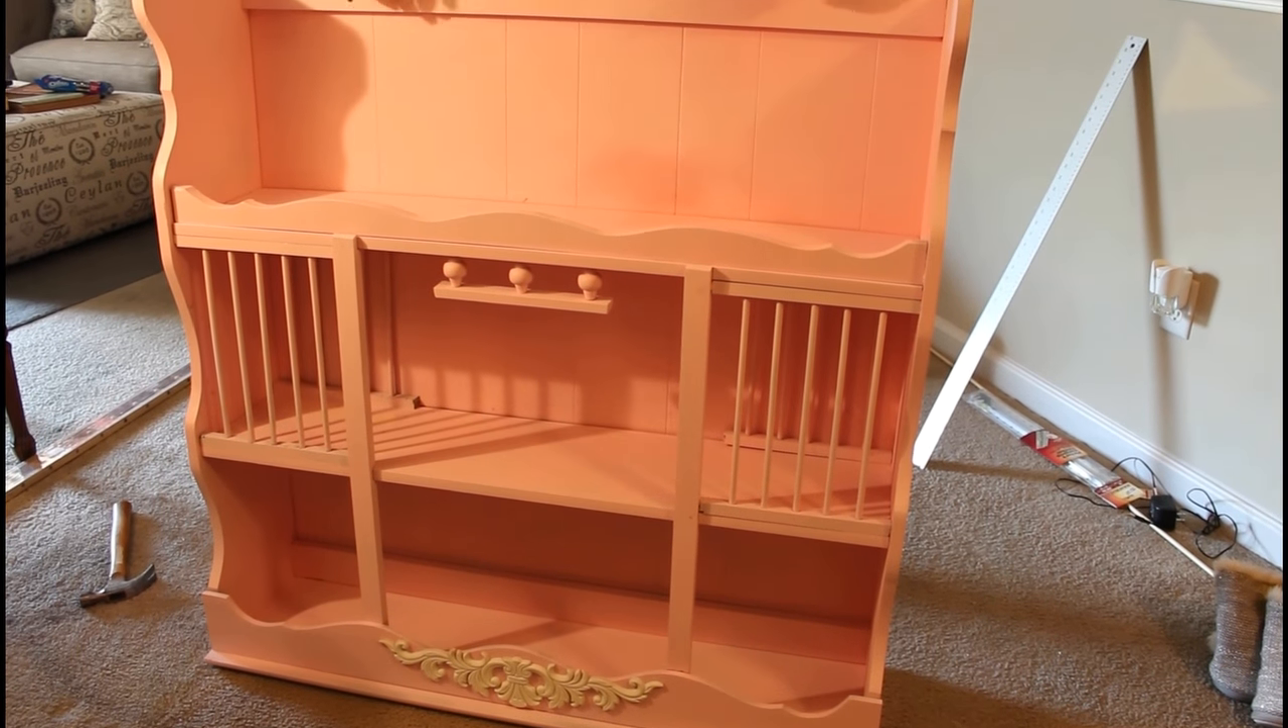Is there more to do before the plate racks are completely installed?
No.